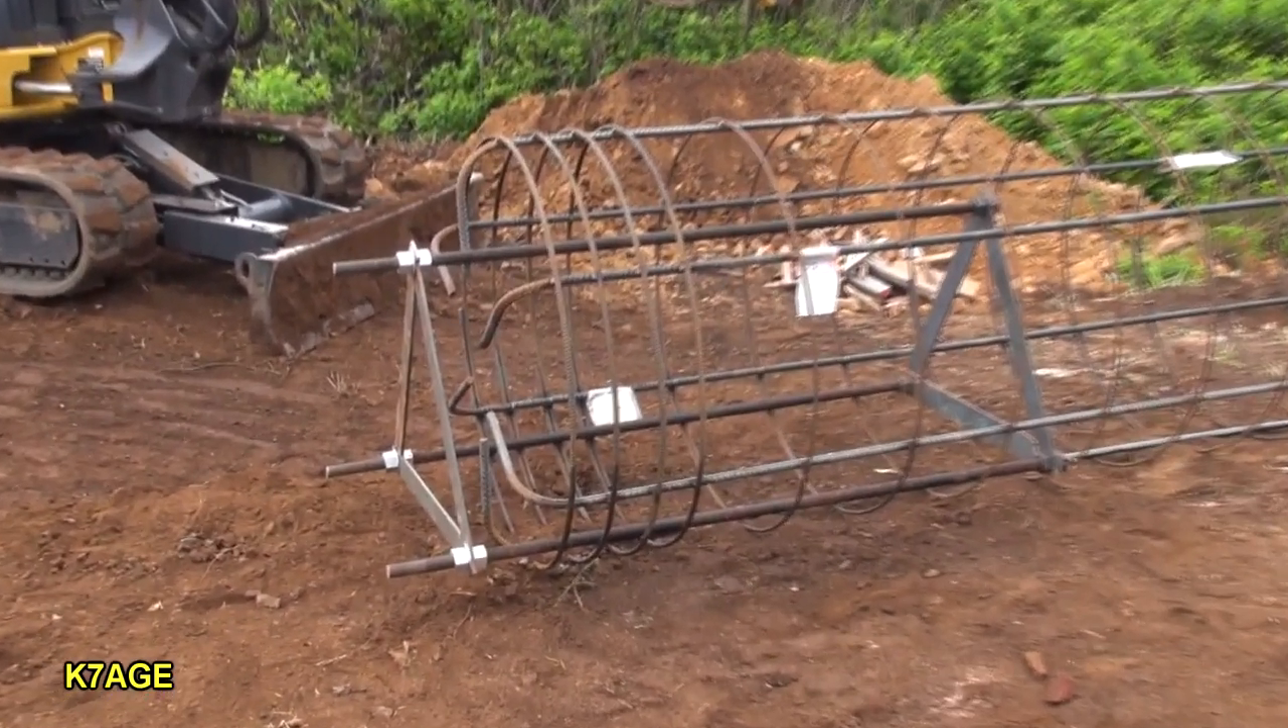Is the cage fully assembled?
Yes.